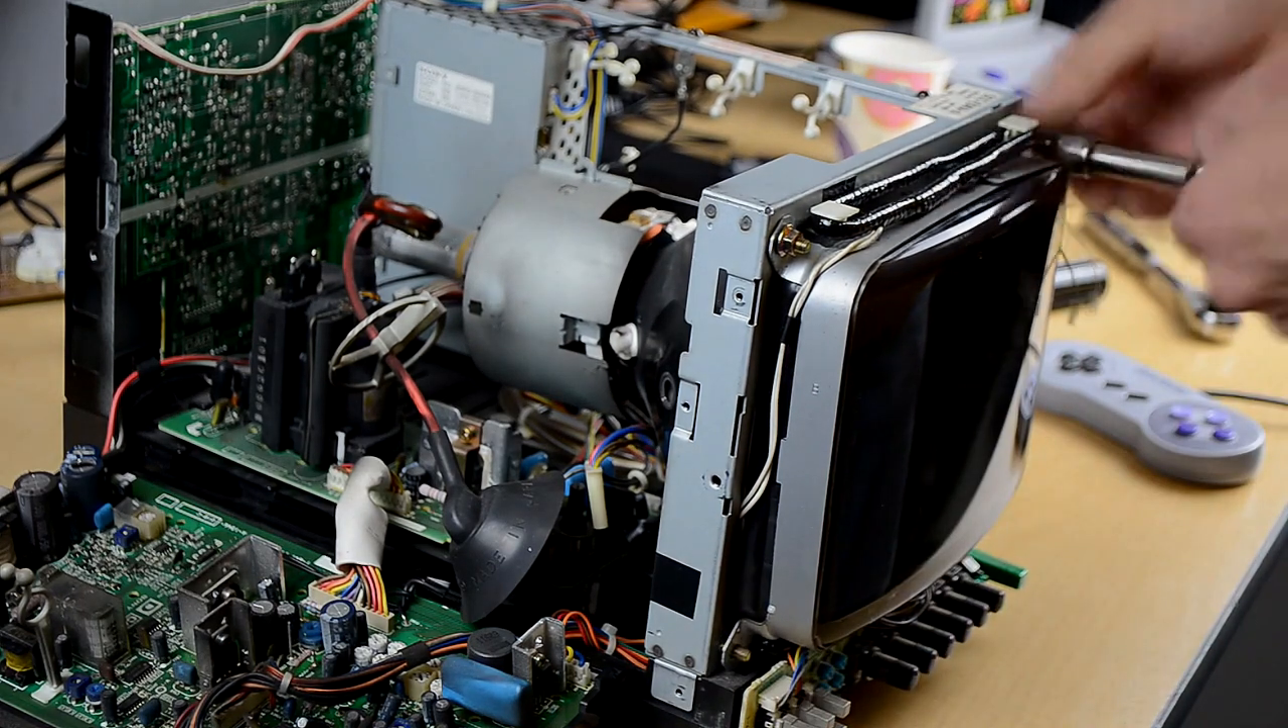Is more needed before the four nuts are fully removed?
Yes.